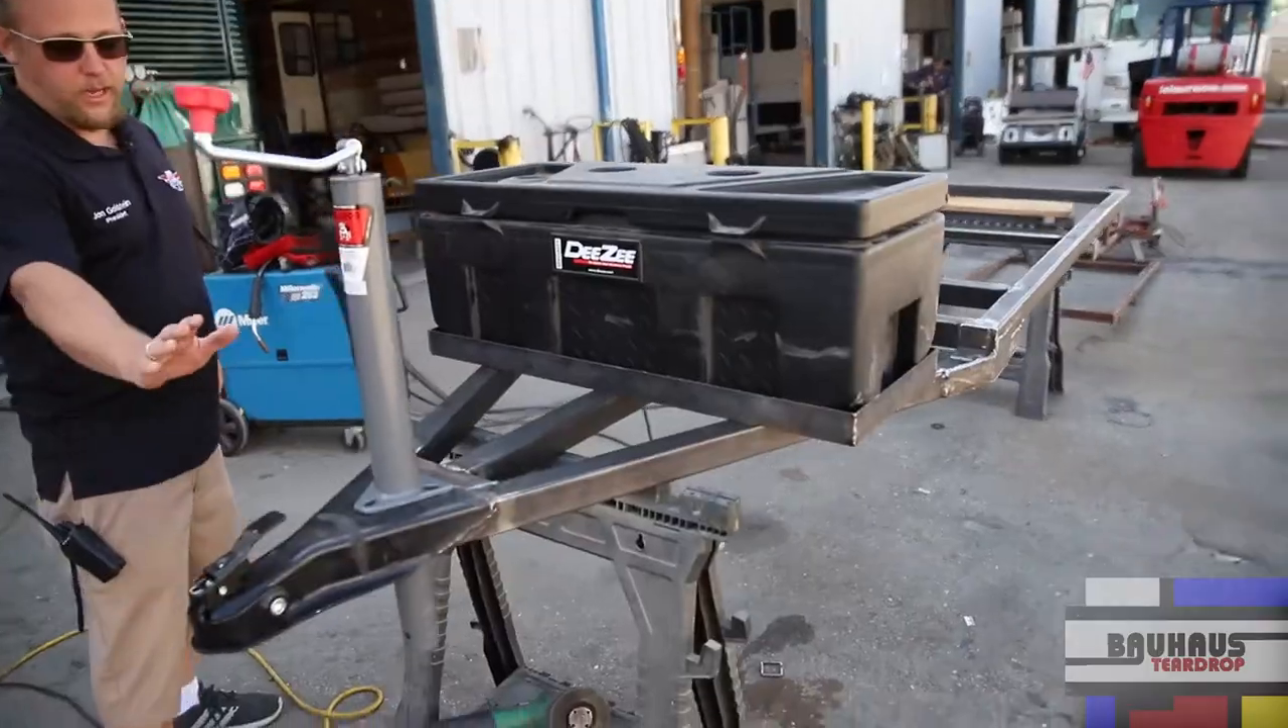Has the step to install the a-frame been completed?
Yes.